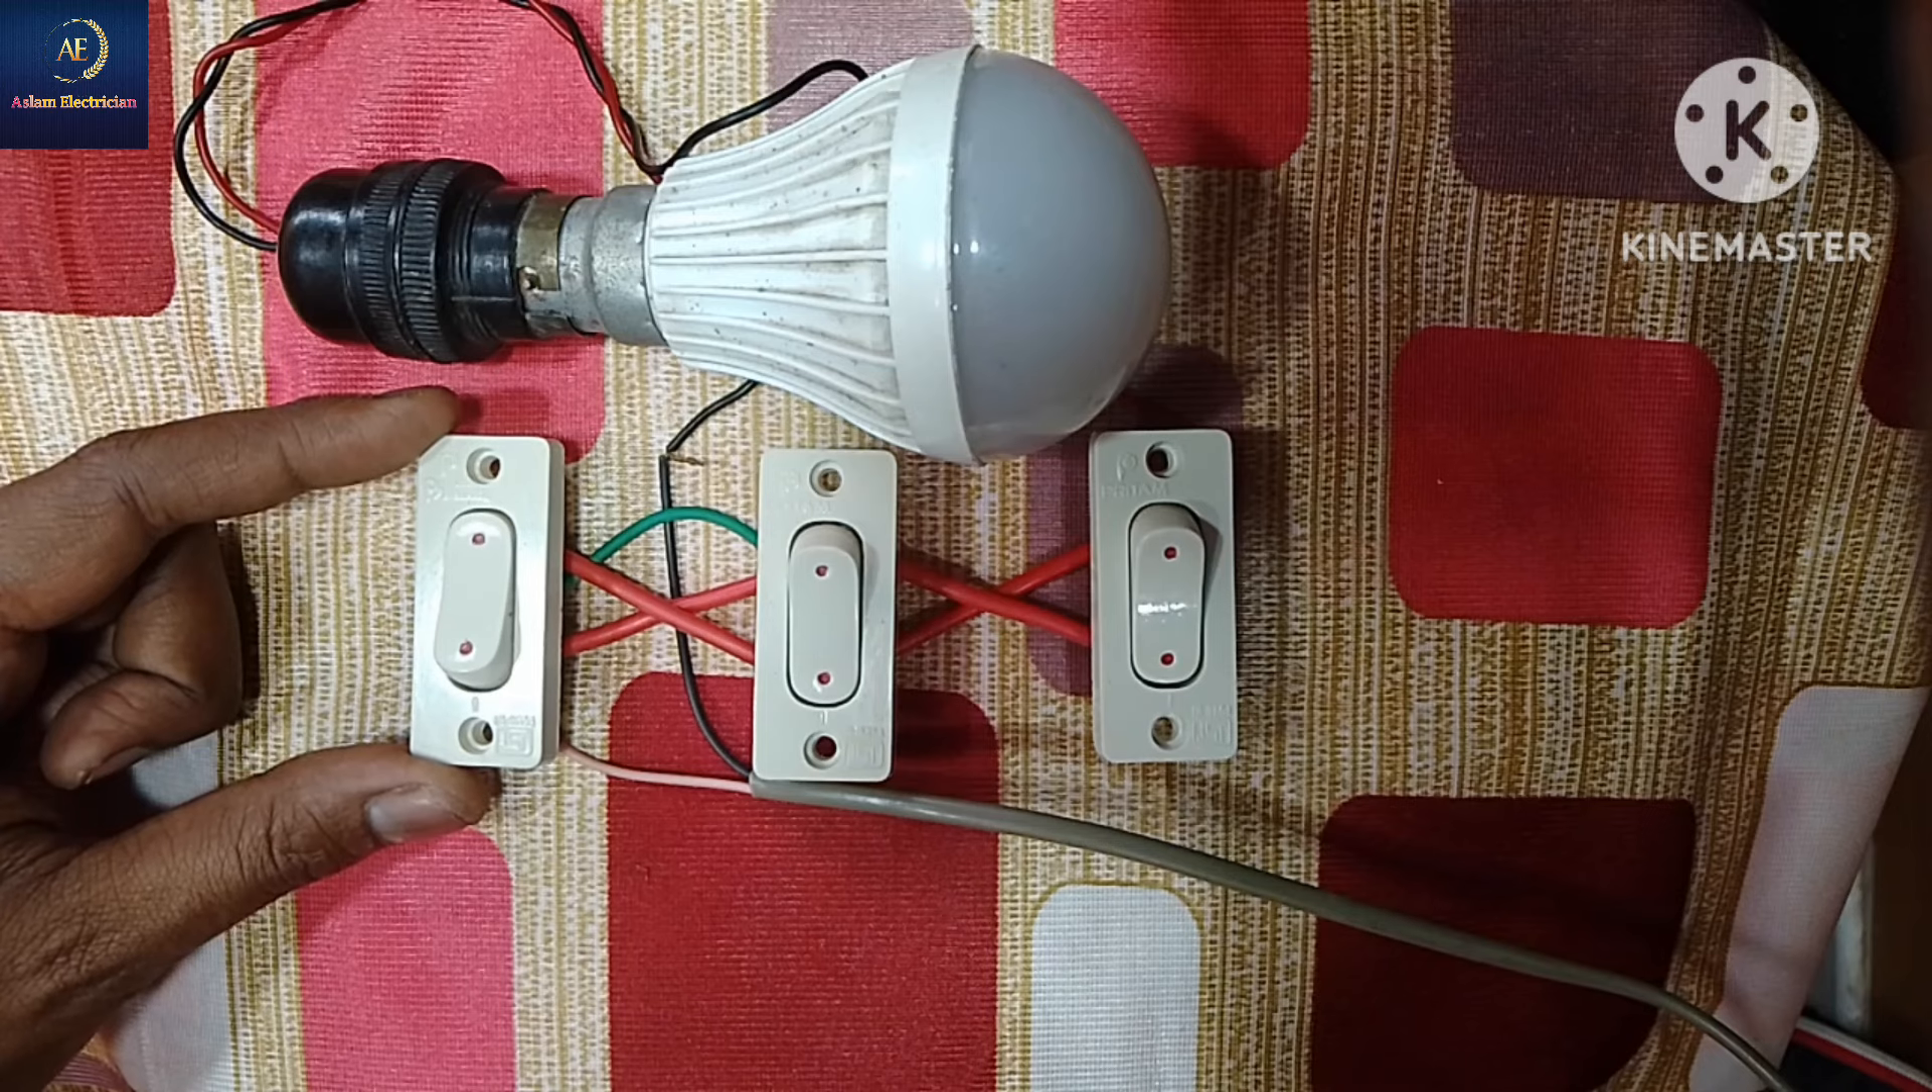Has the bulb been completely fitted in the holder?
Yes.